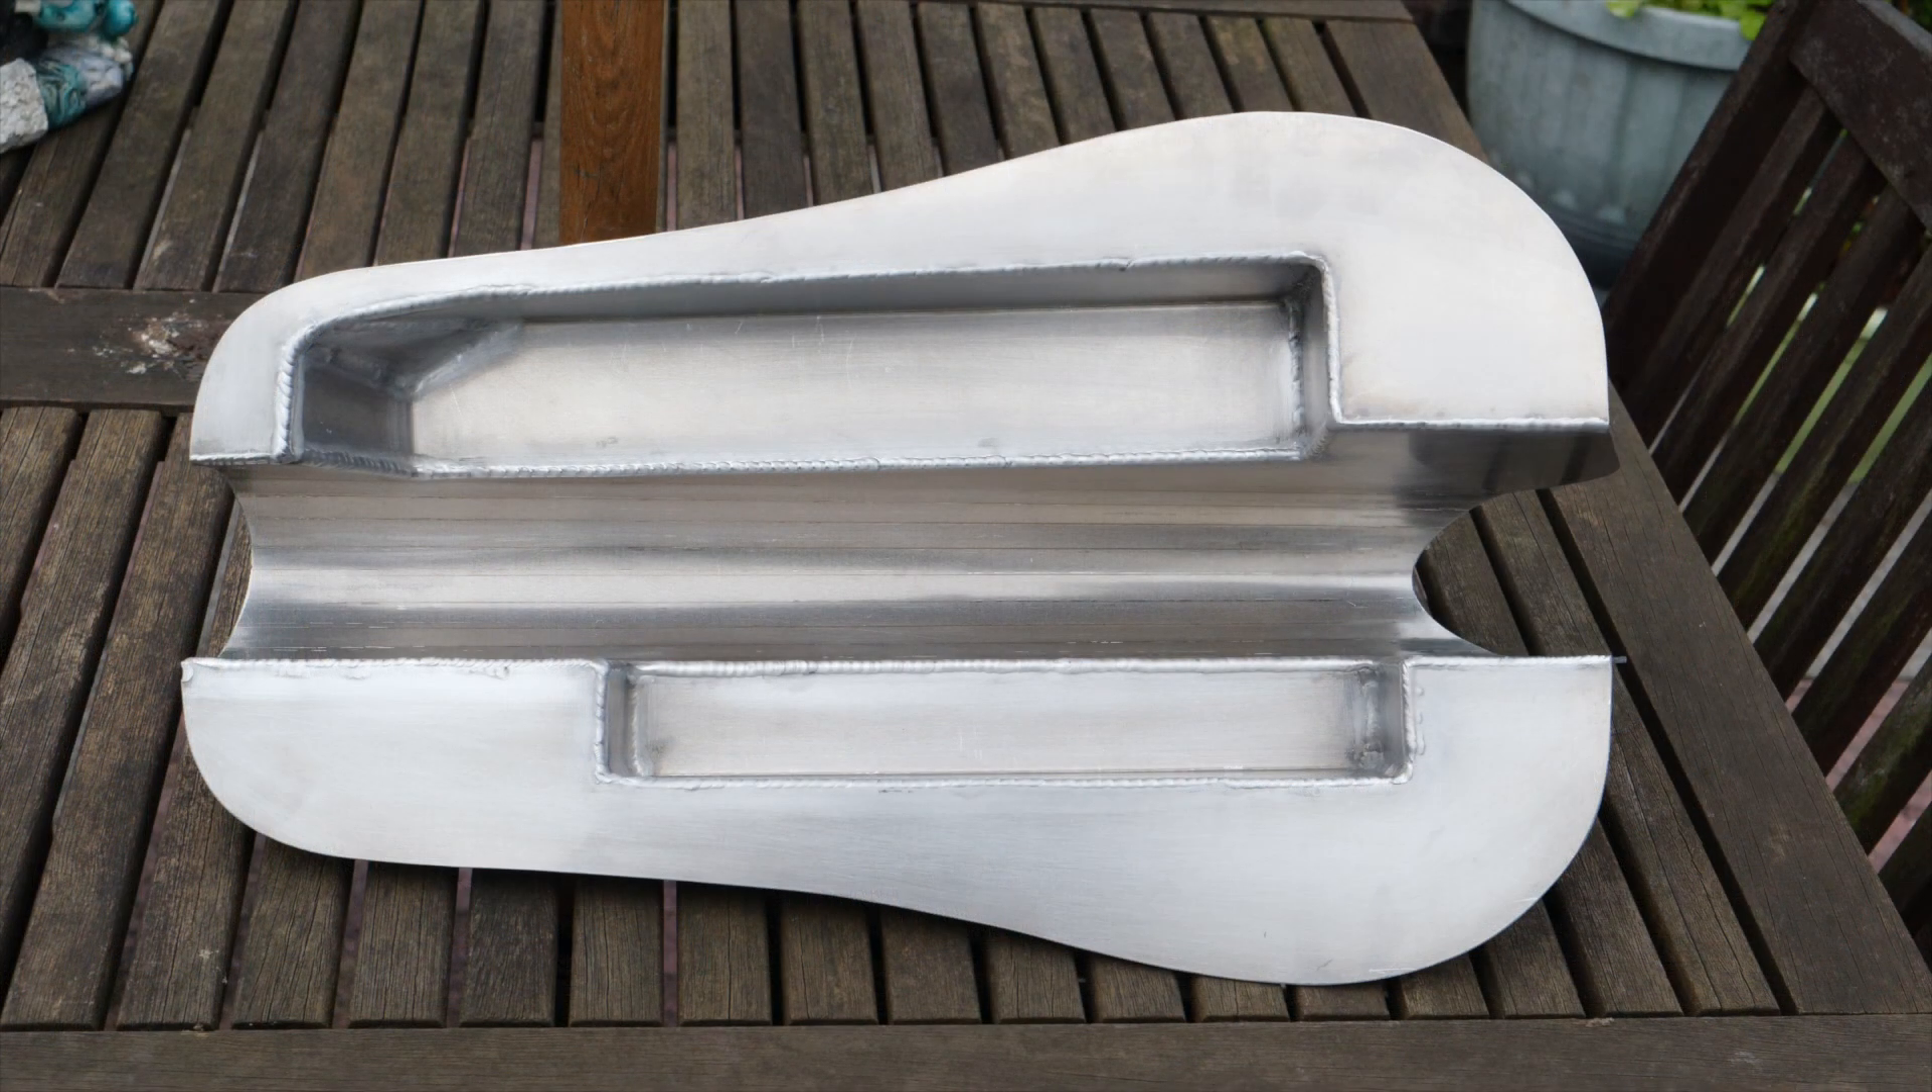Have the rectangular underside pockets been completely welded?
Yes.